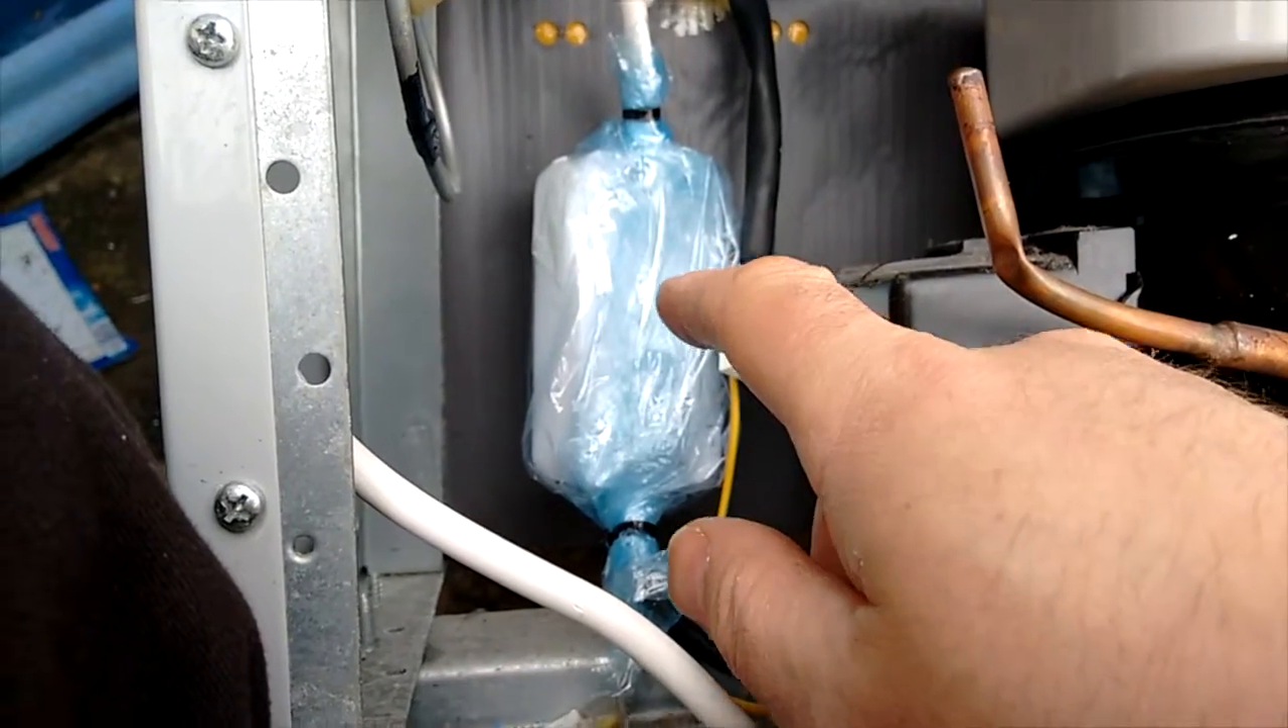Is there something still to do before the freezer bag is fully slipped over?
No.